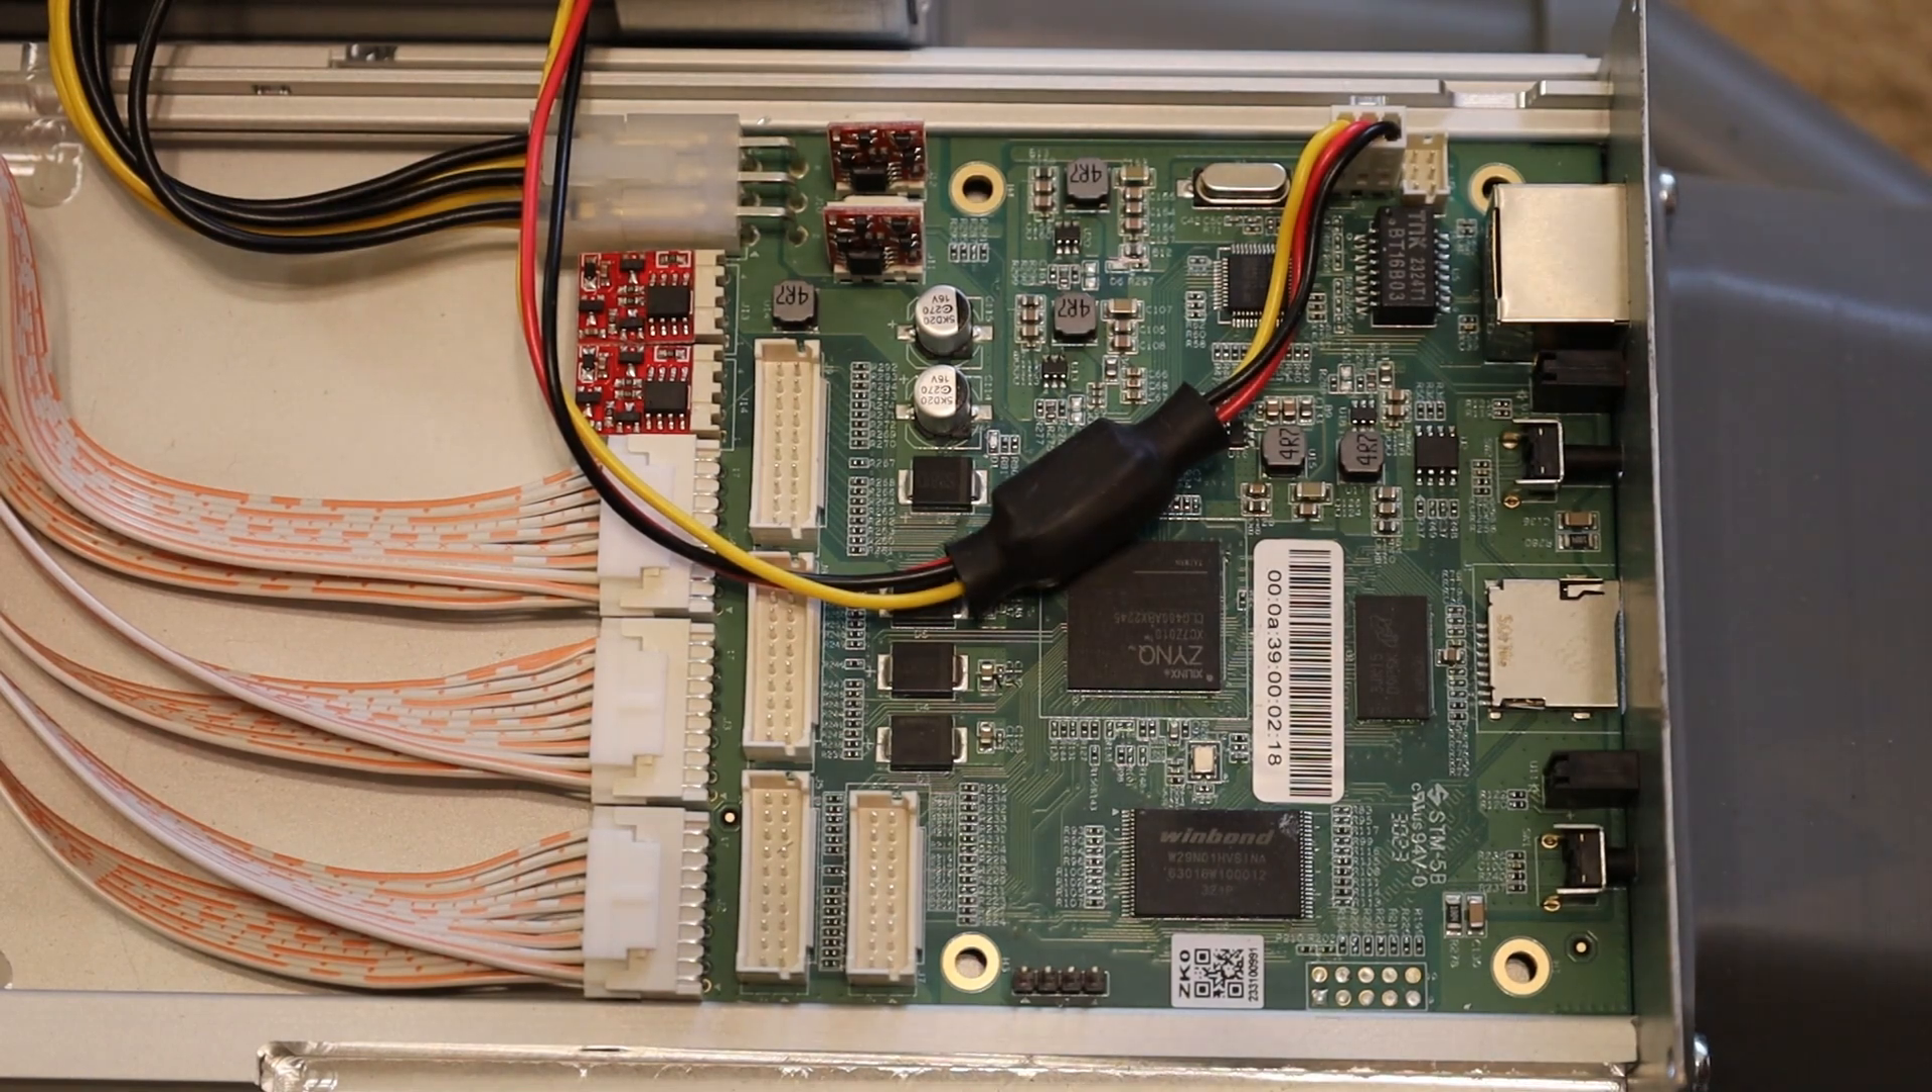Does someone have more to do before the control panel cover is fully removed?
No.